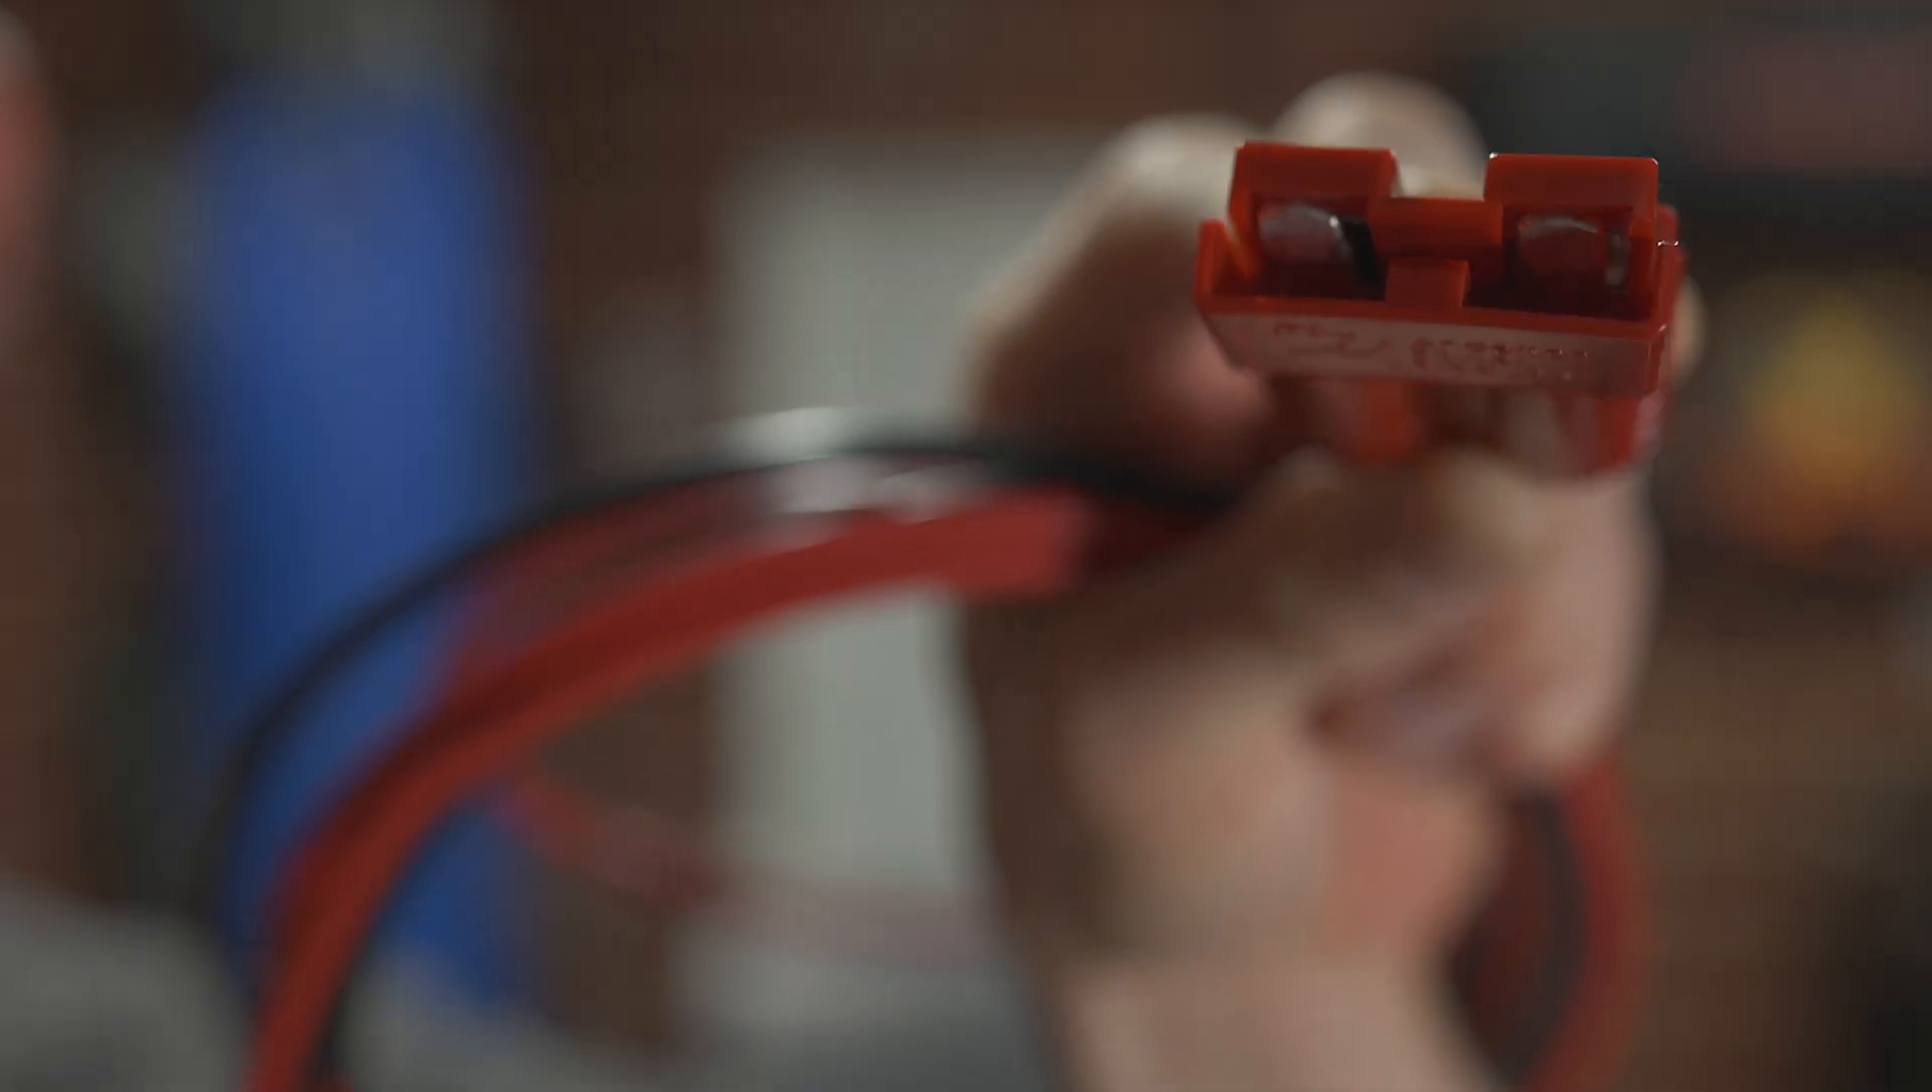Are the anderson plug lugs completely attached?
Yes.